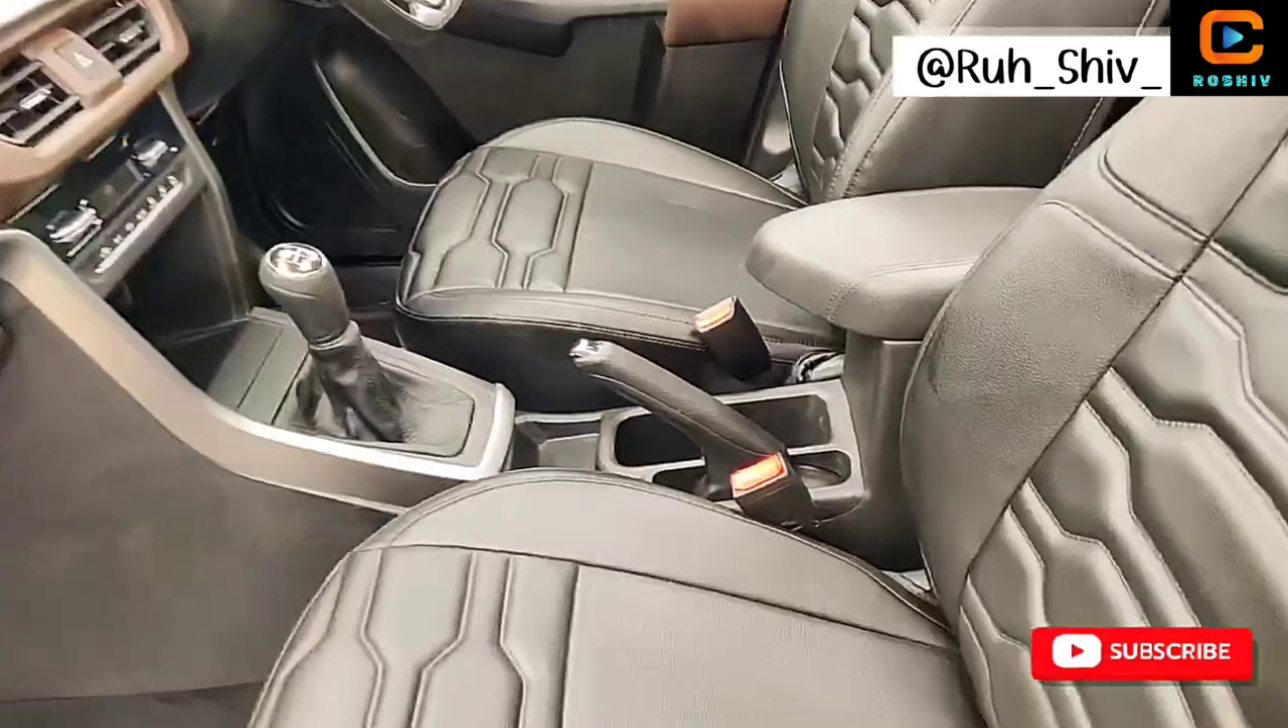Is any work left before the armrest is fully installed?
No.